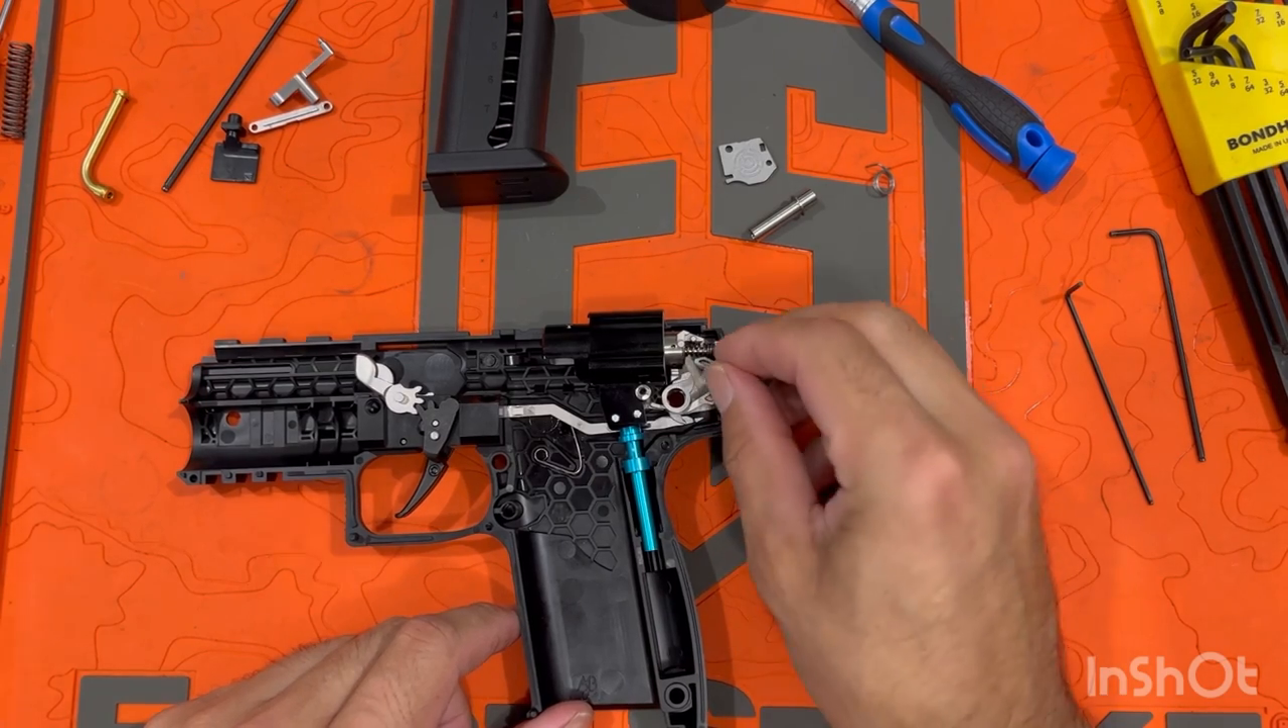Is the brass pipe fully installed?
No.